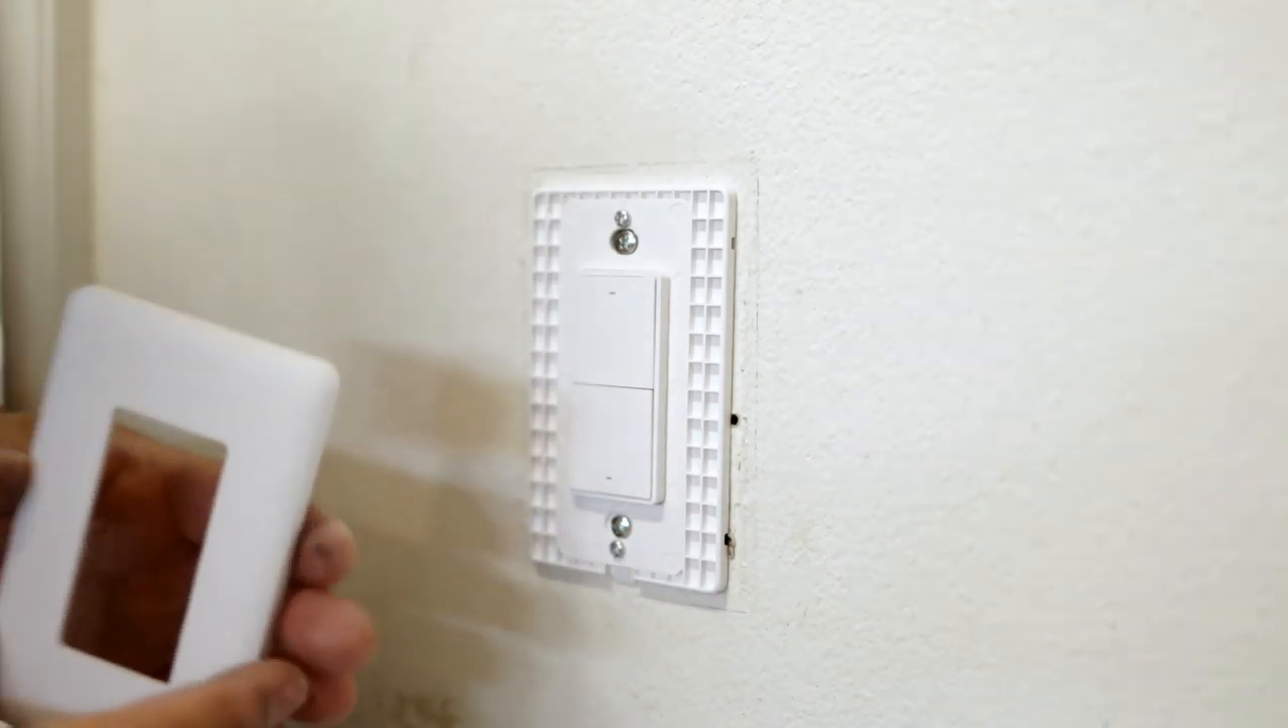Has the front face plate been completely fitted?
No.